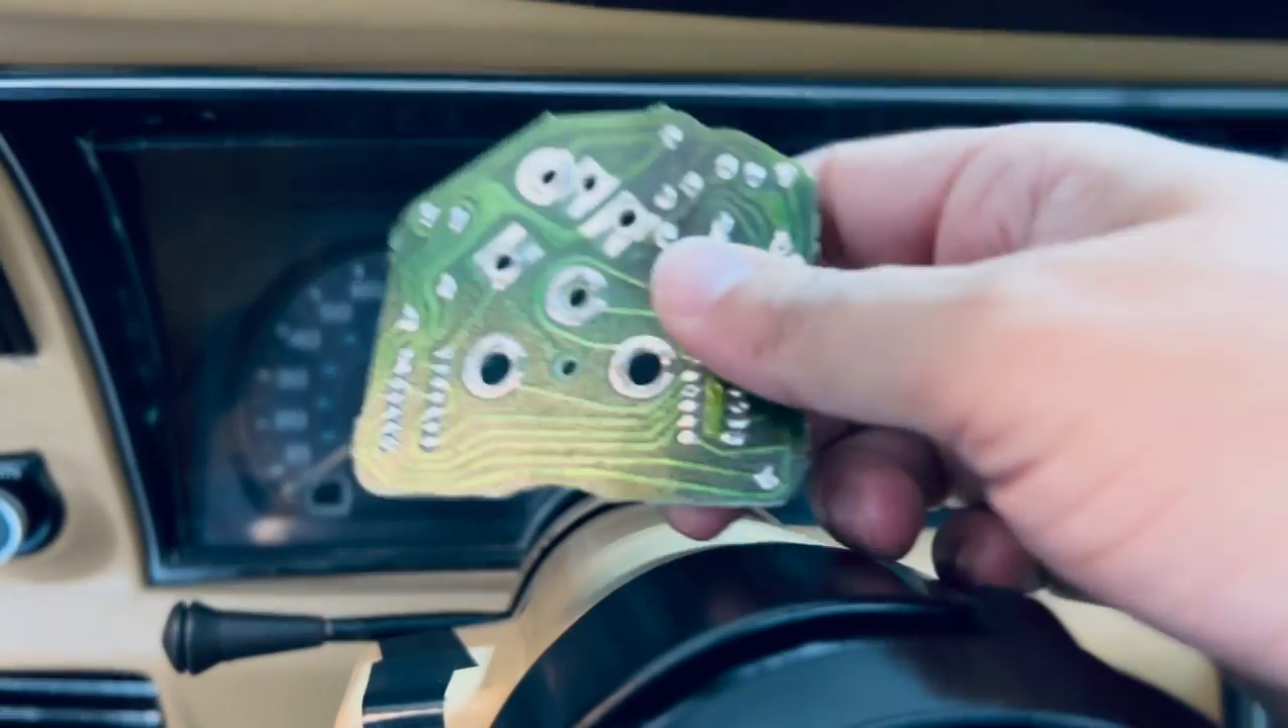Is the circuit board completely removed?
Yes.